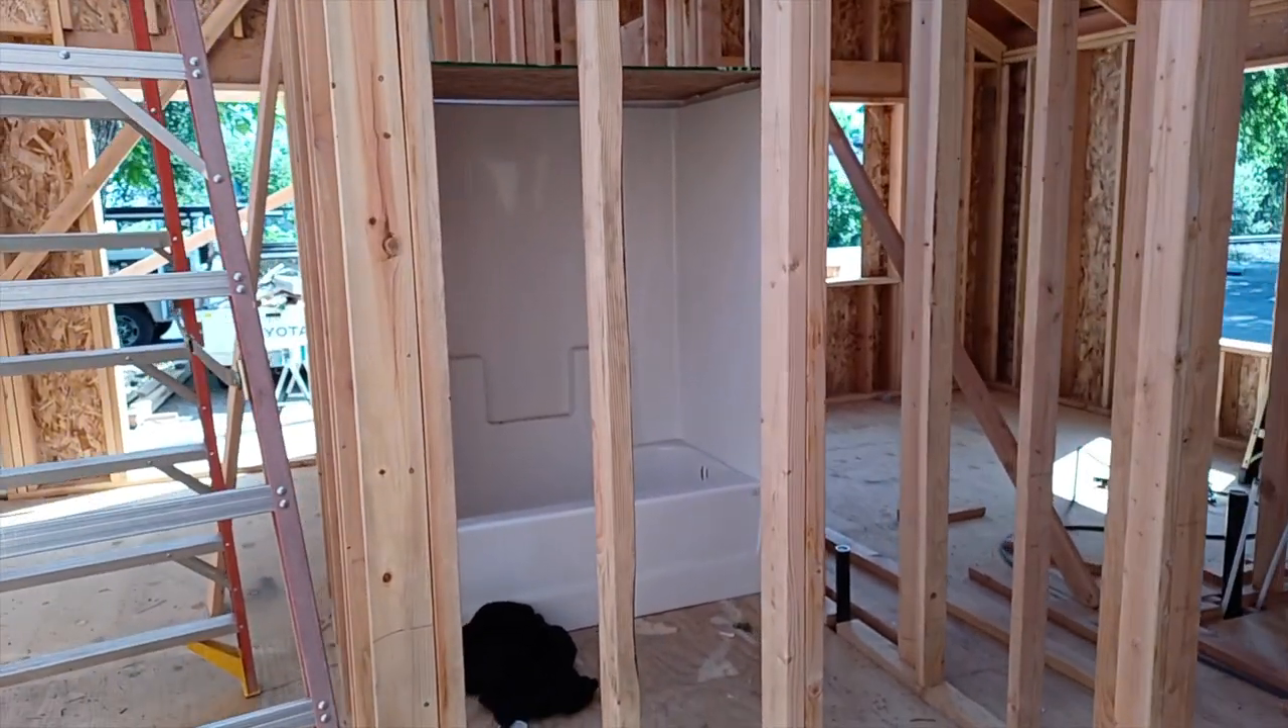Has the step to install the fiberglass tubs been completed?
Yes.